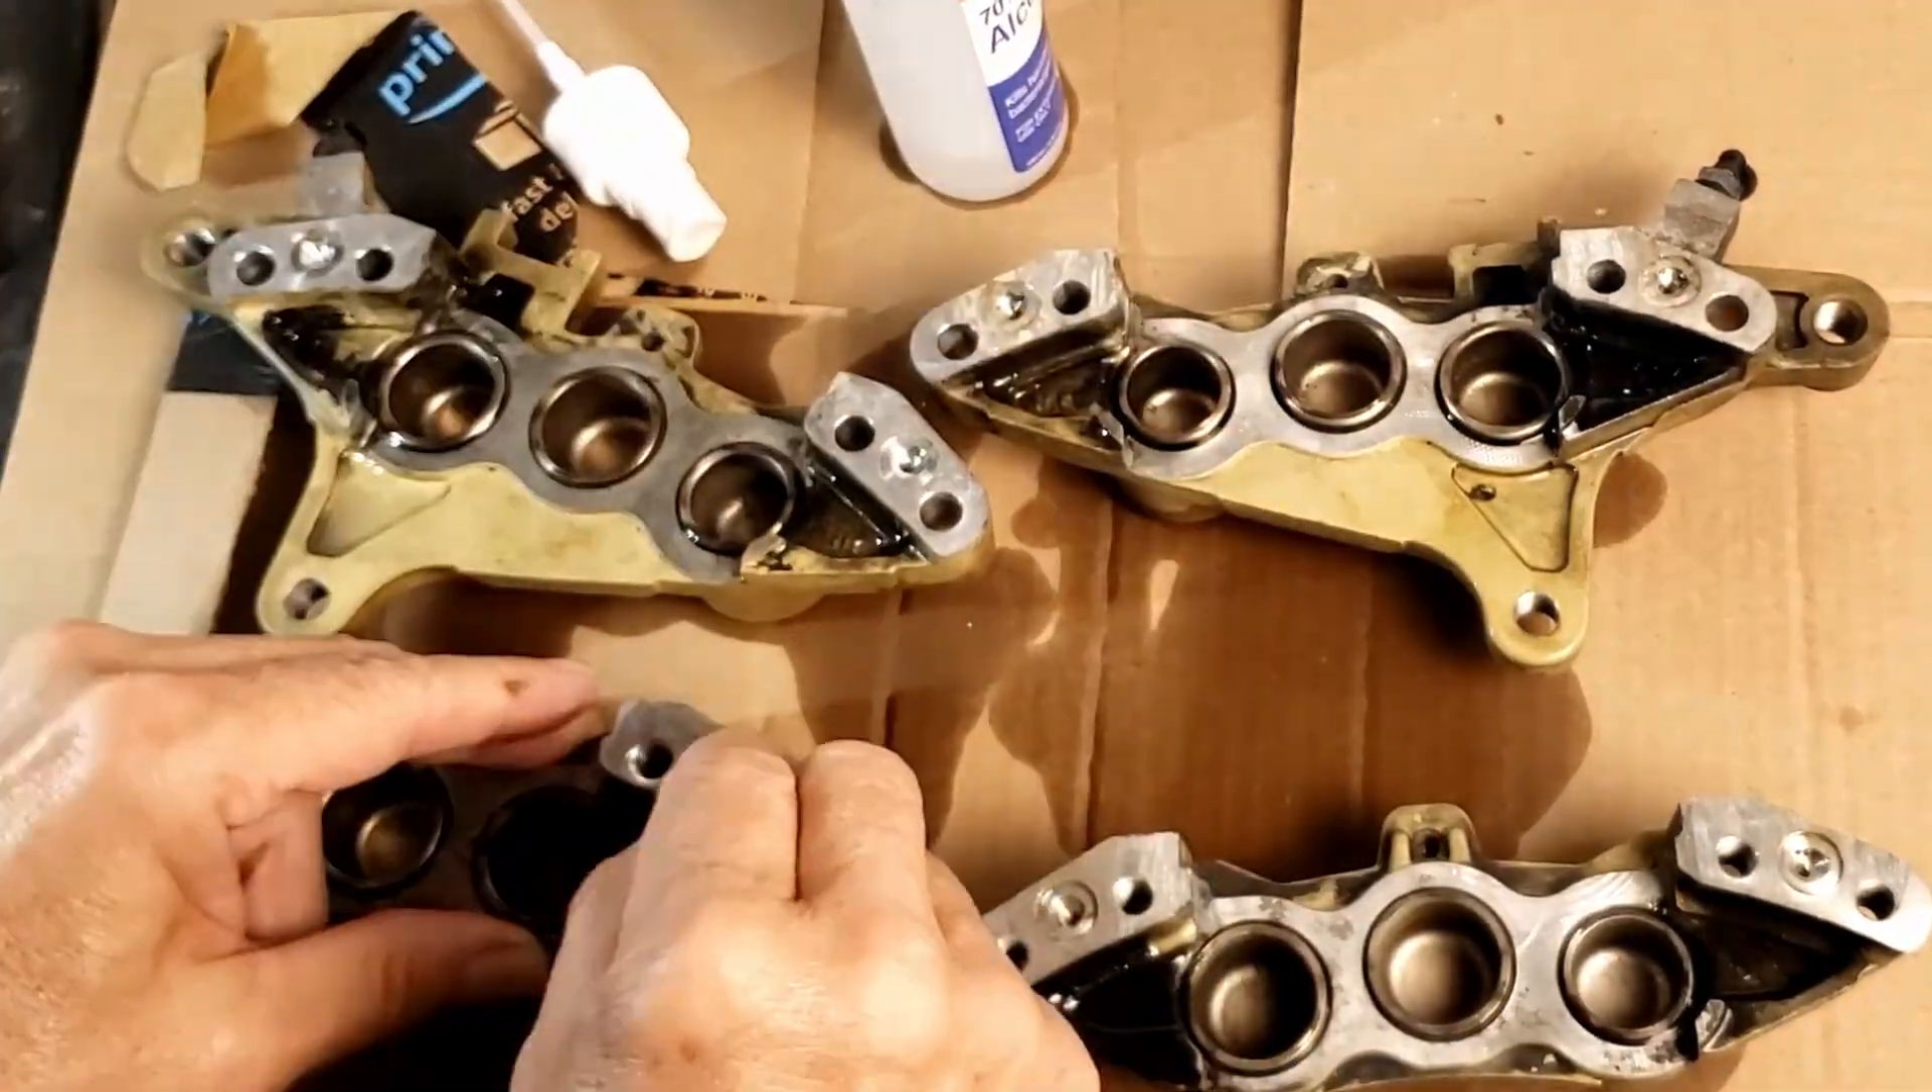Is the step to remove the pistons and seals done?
No.